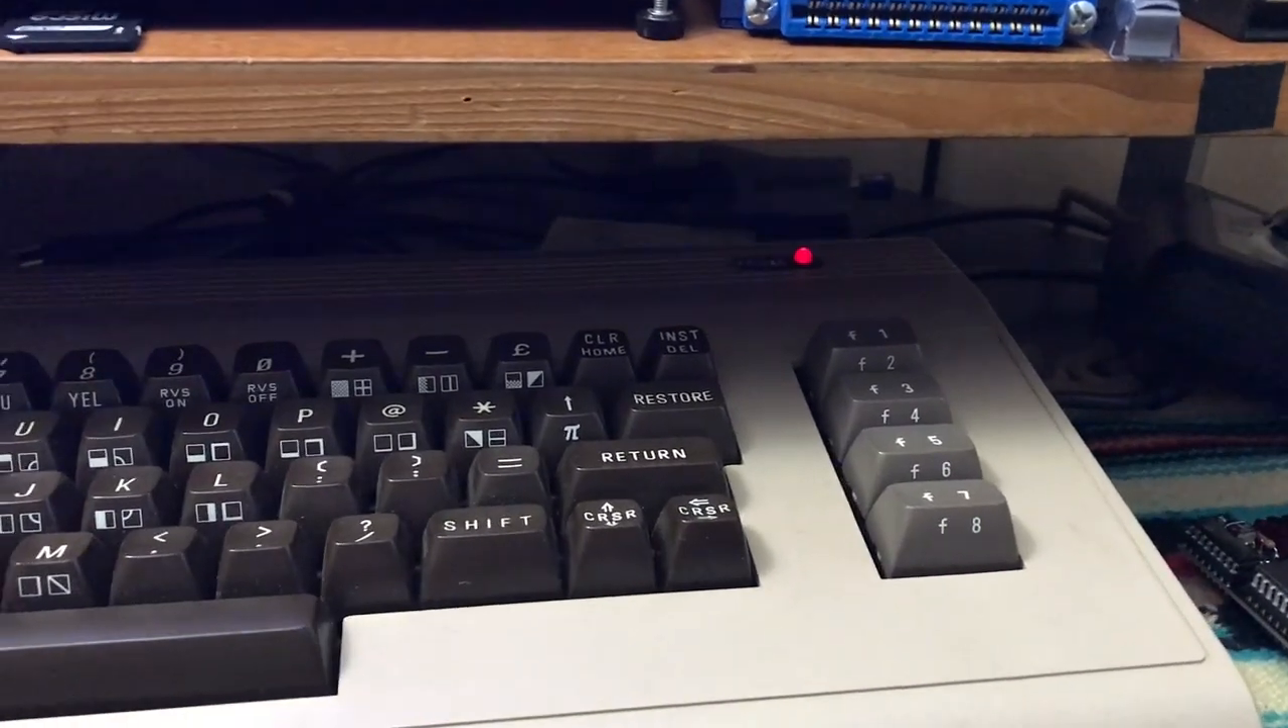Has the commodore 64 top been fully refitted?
Yes.